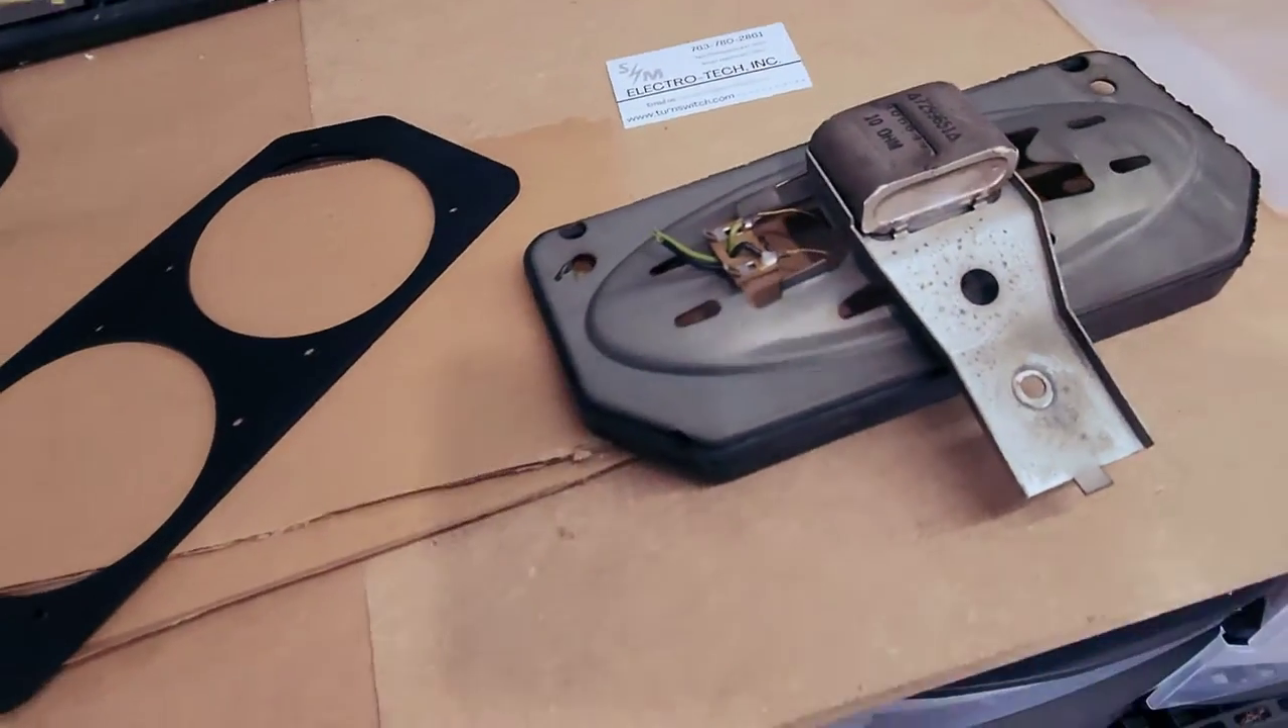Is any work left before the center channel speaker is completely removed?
No.